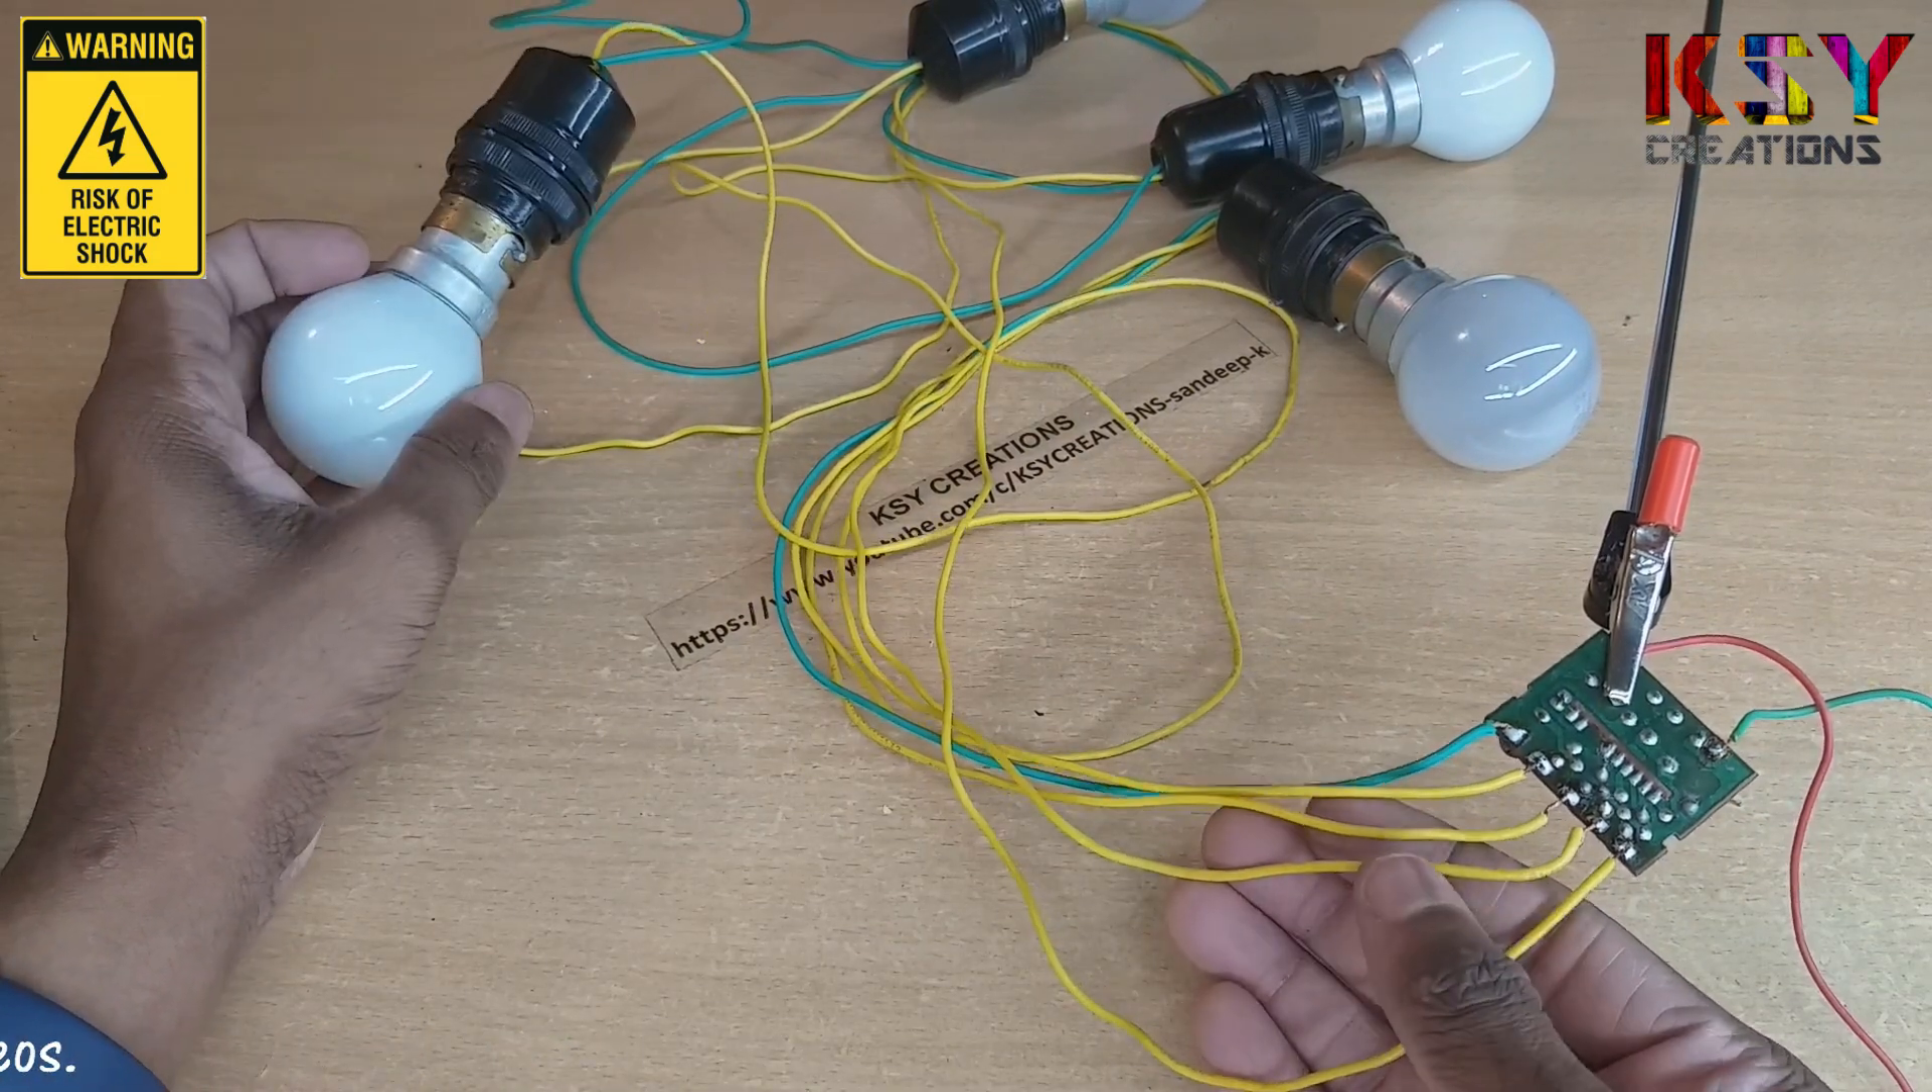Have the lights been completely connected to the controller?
Yes.